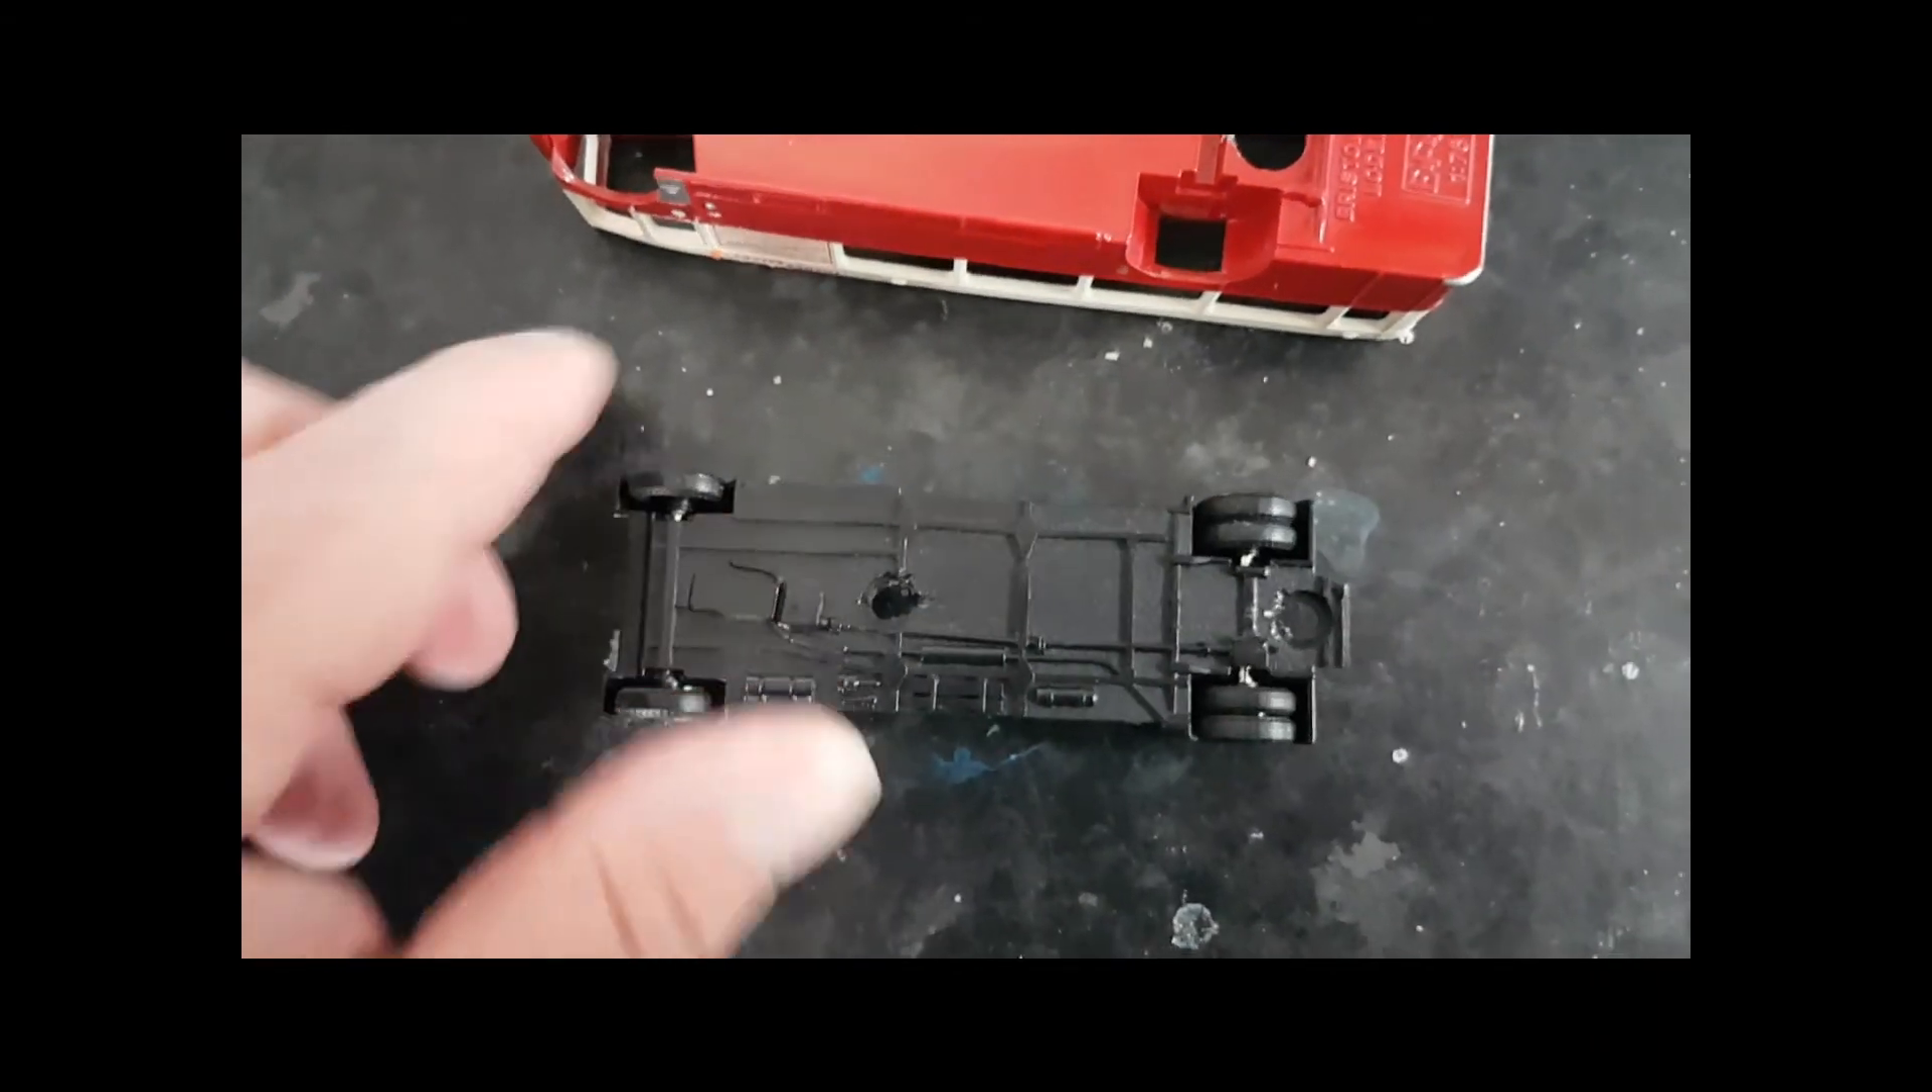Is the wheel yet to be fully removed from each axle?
Yes.